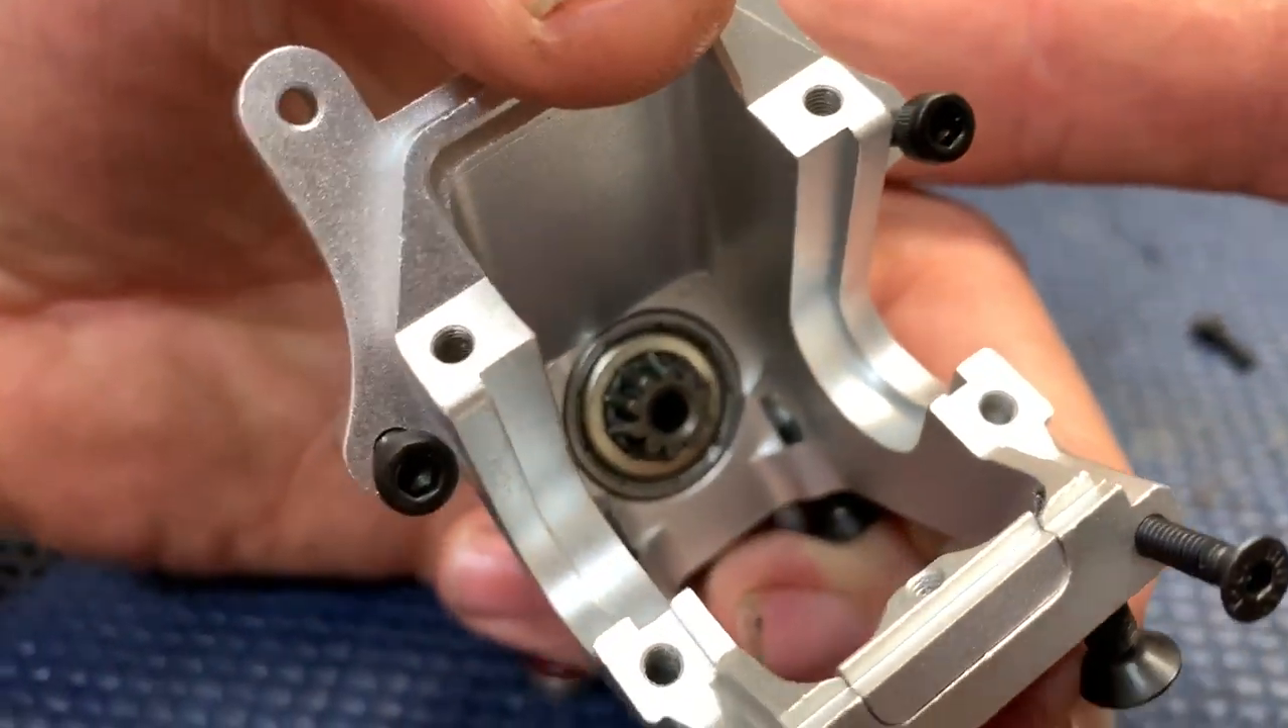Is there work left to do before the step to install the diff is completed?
Yes.